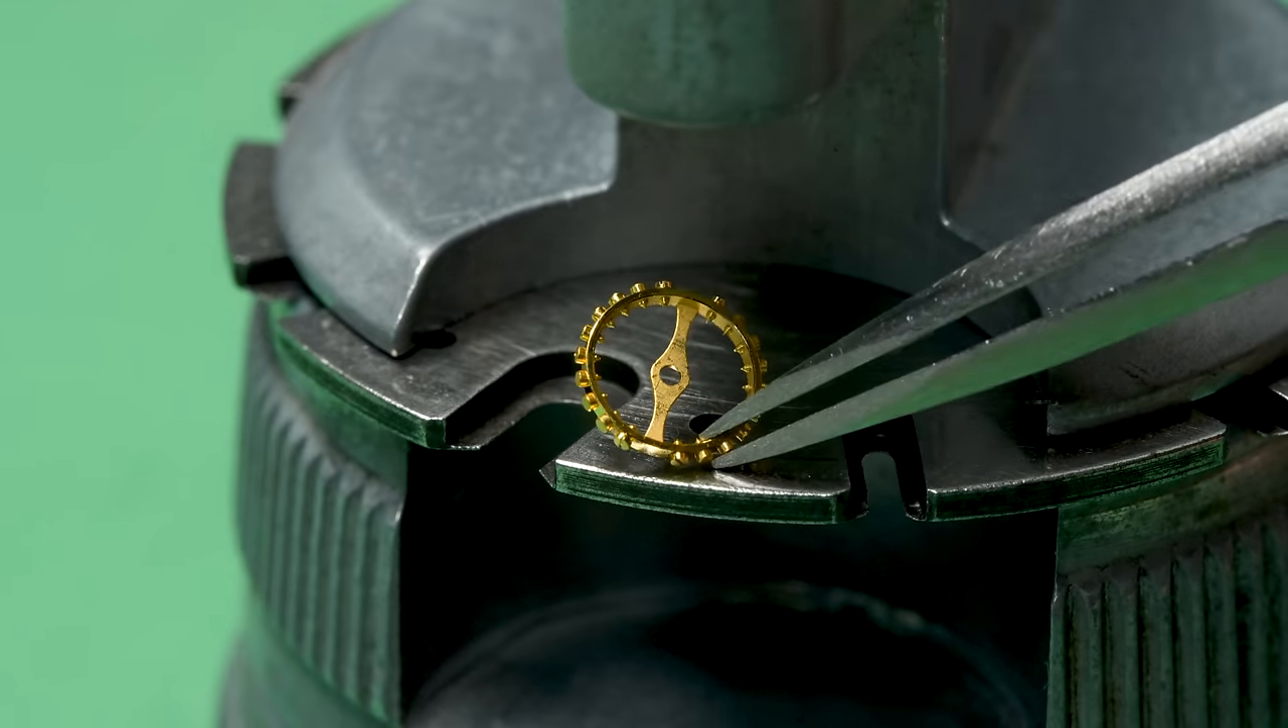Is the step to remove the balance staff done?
Yes.